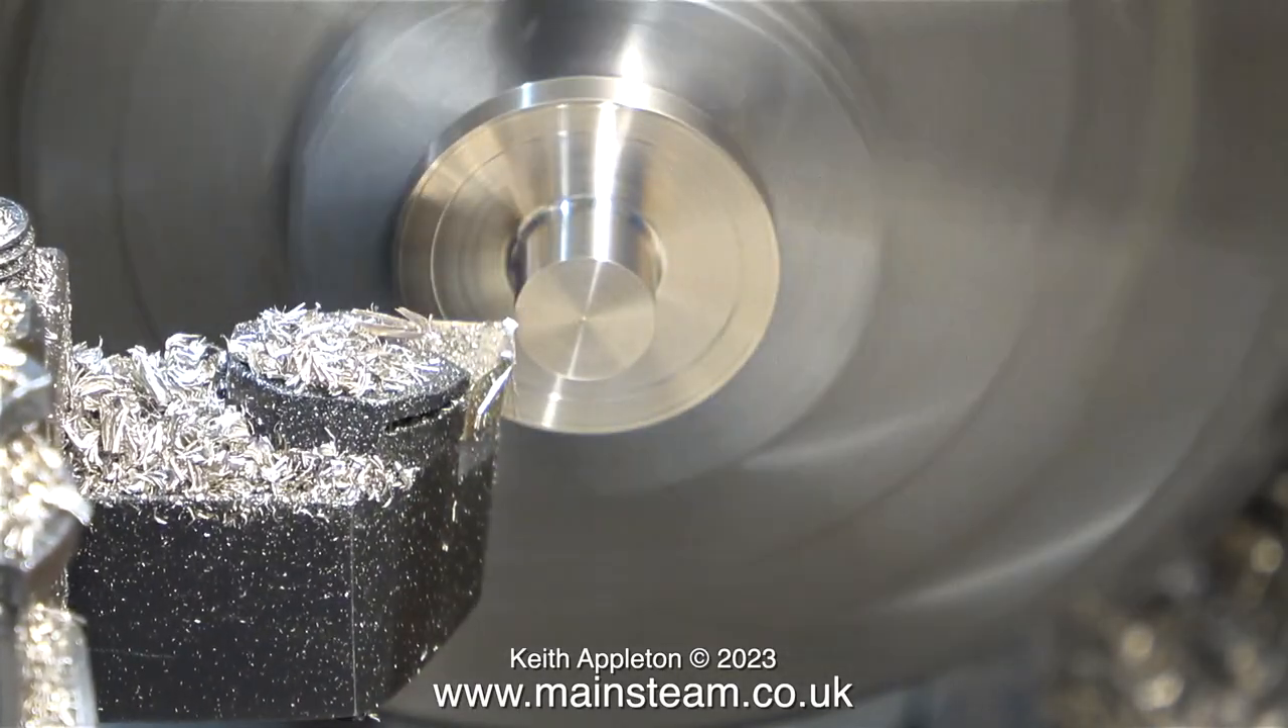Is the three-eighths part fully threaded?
No.